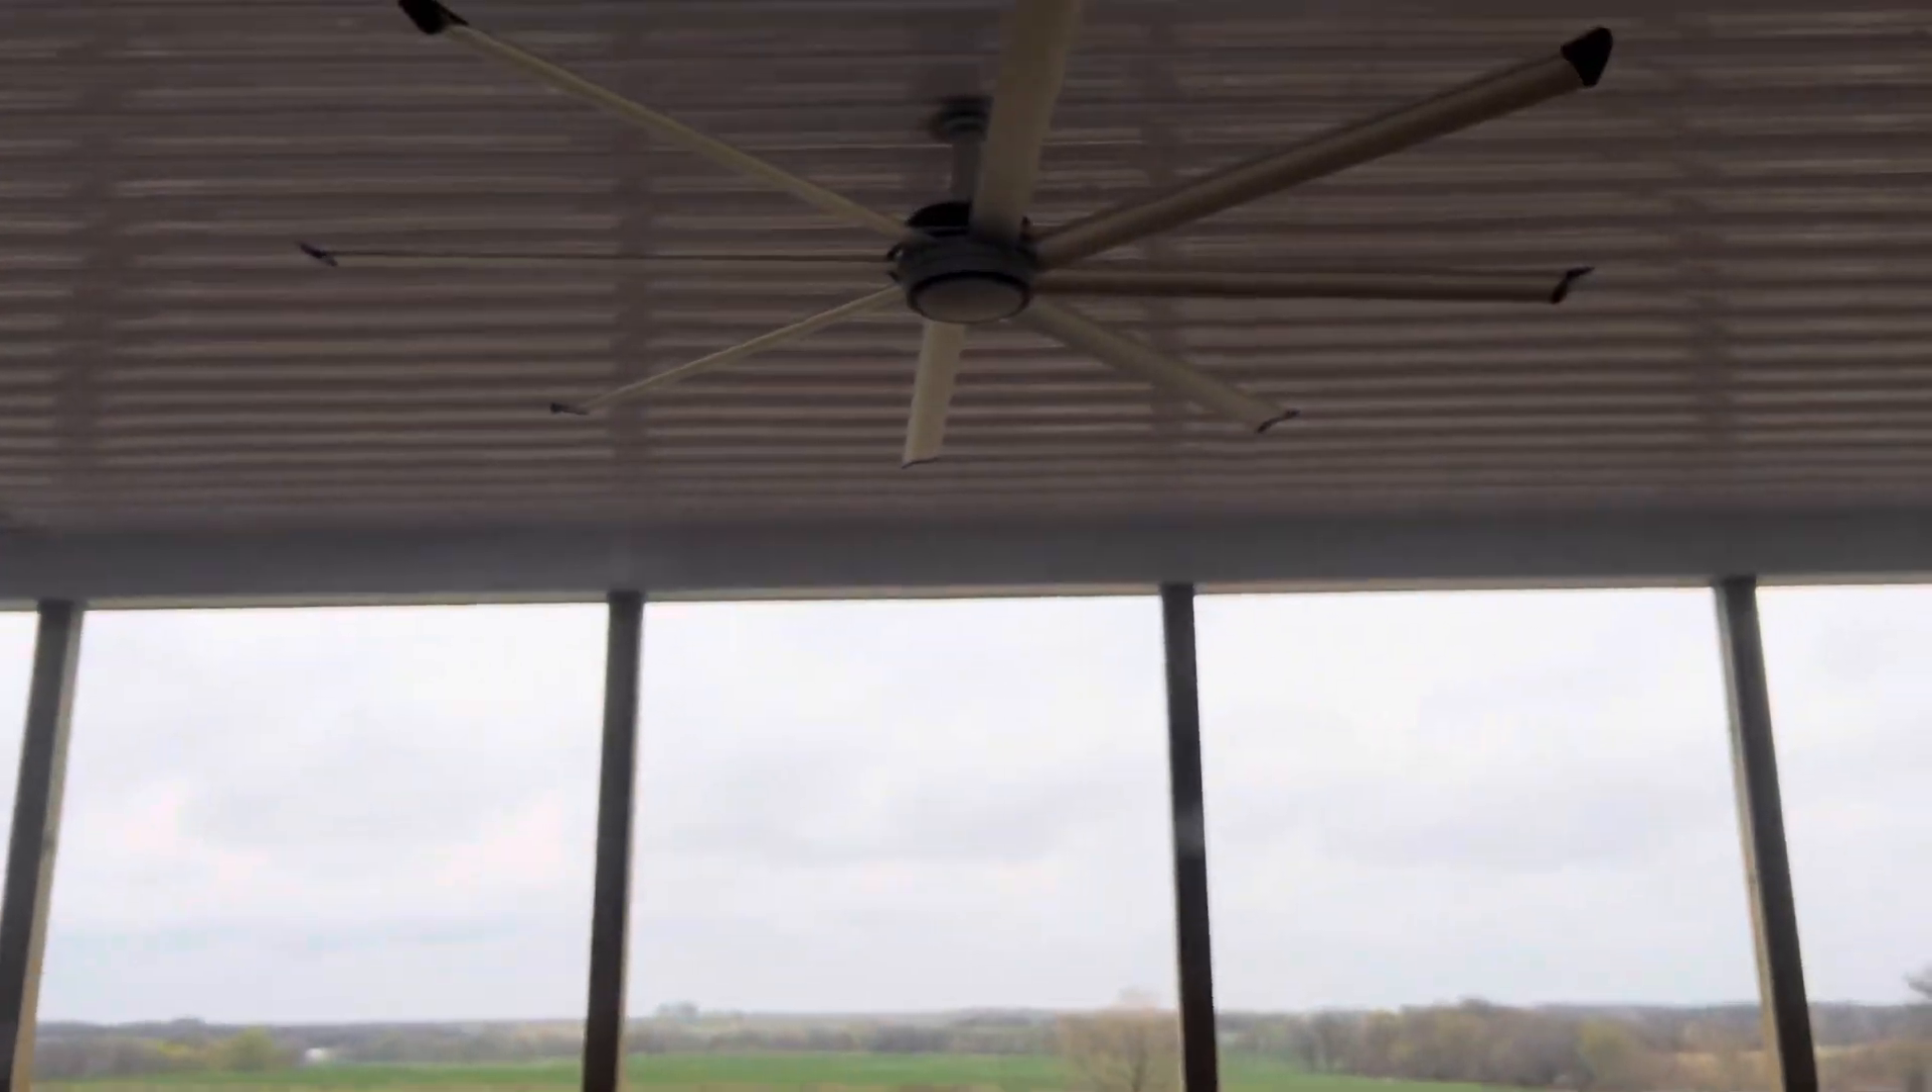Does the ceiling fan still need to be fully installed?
No.